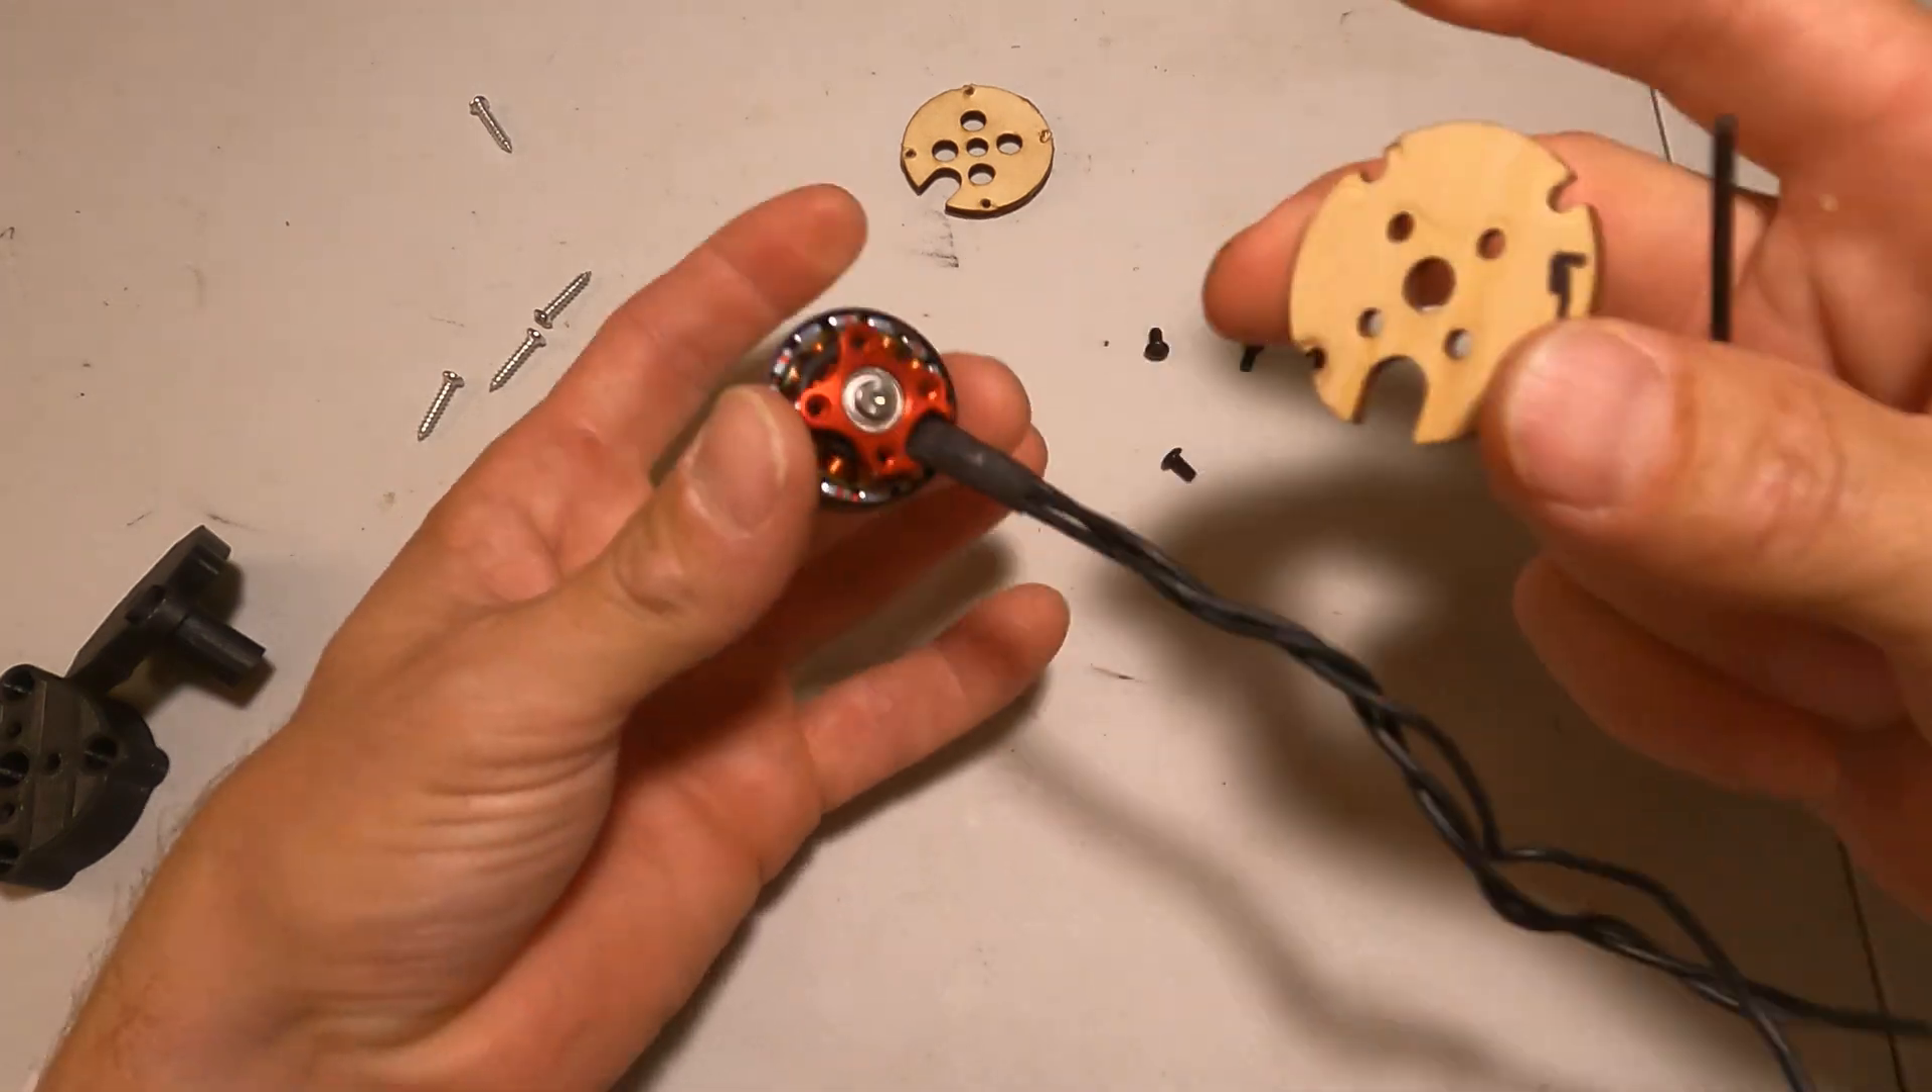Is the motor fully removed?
Yes.